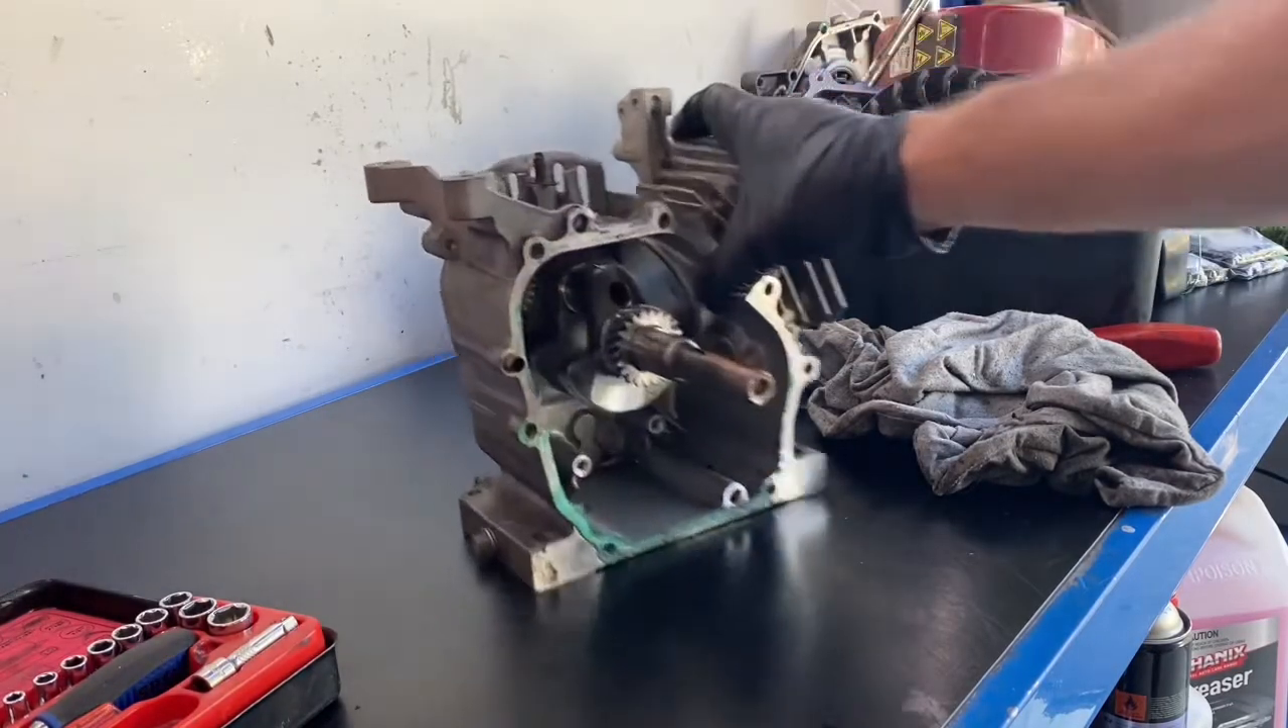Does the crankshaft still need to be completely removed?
Yes.